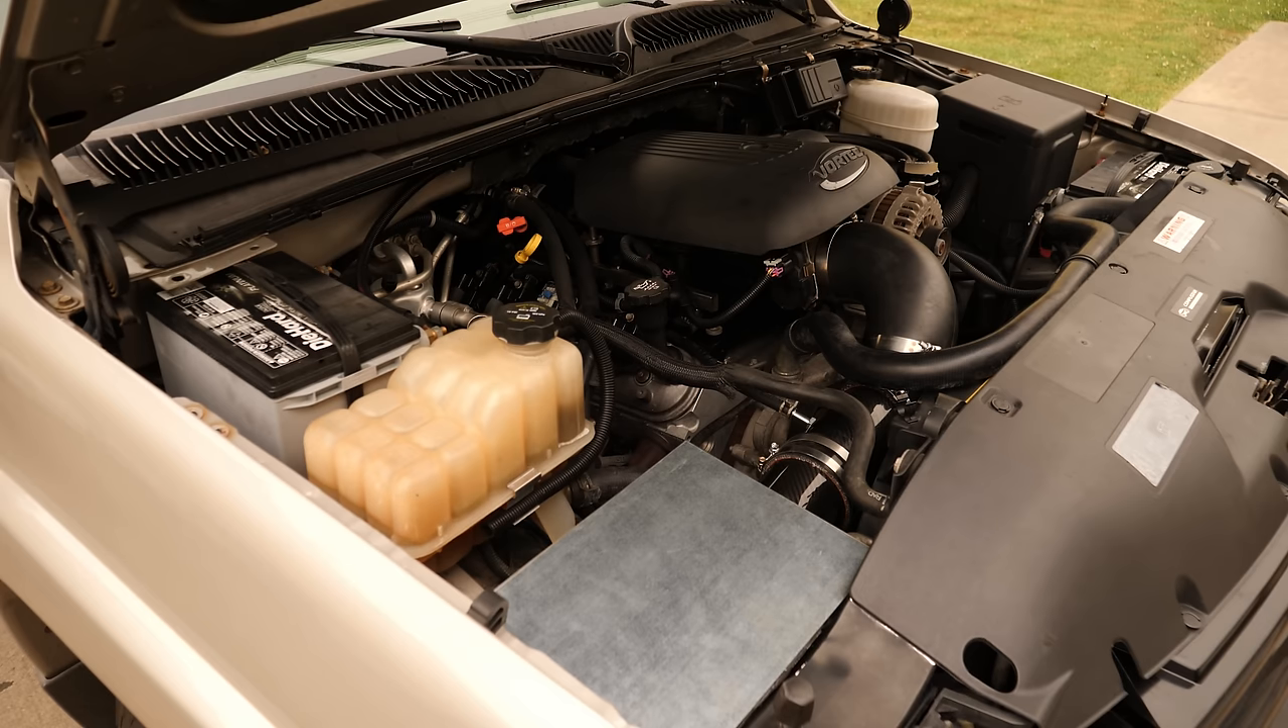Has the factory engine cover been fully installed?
Yes.